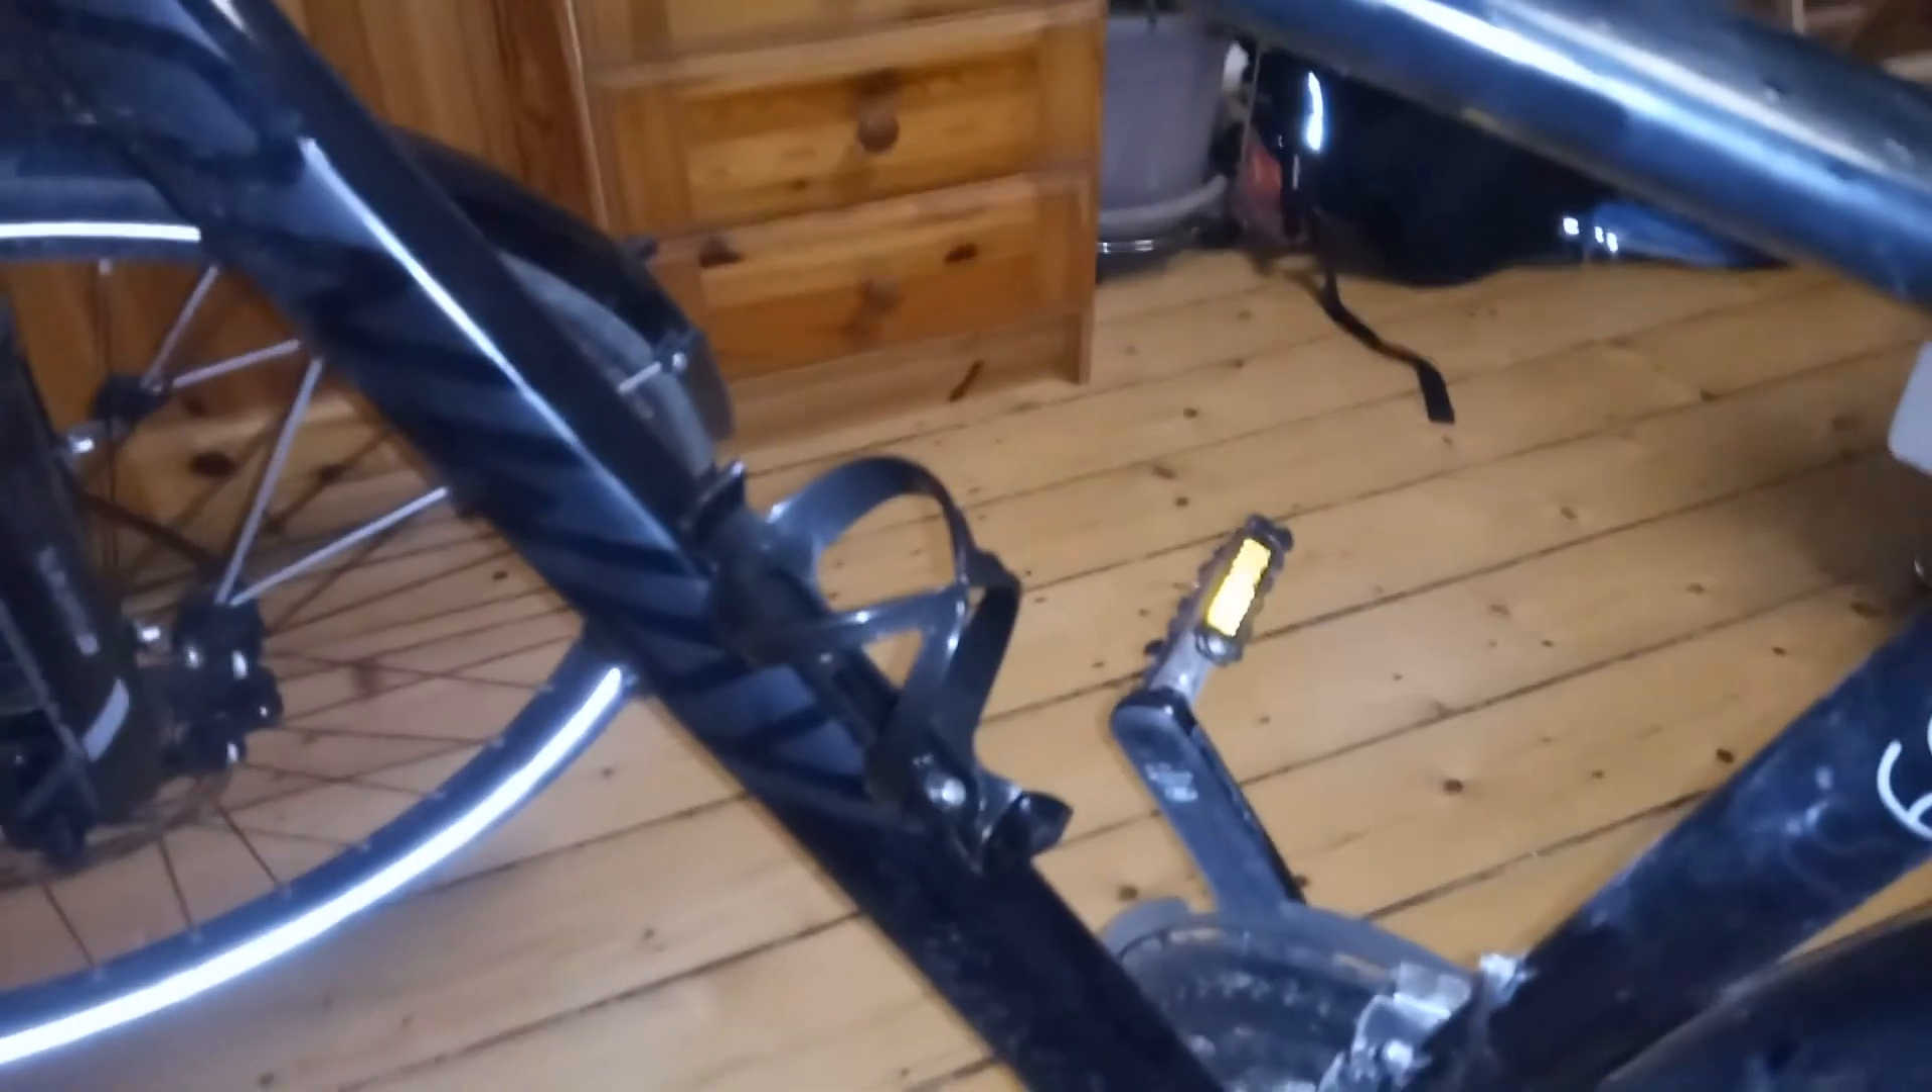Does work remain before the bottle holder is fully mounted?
No.